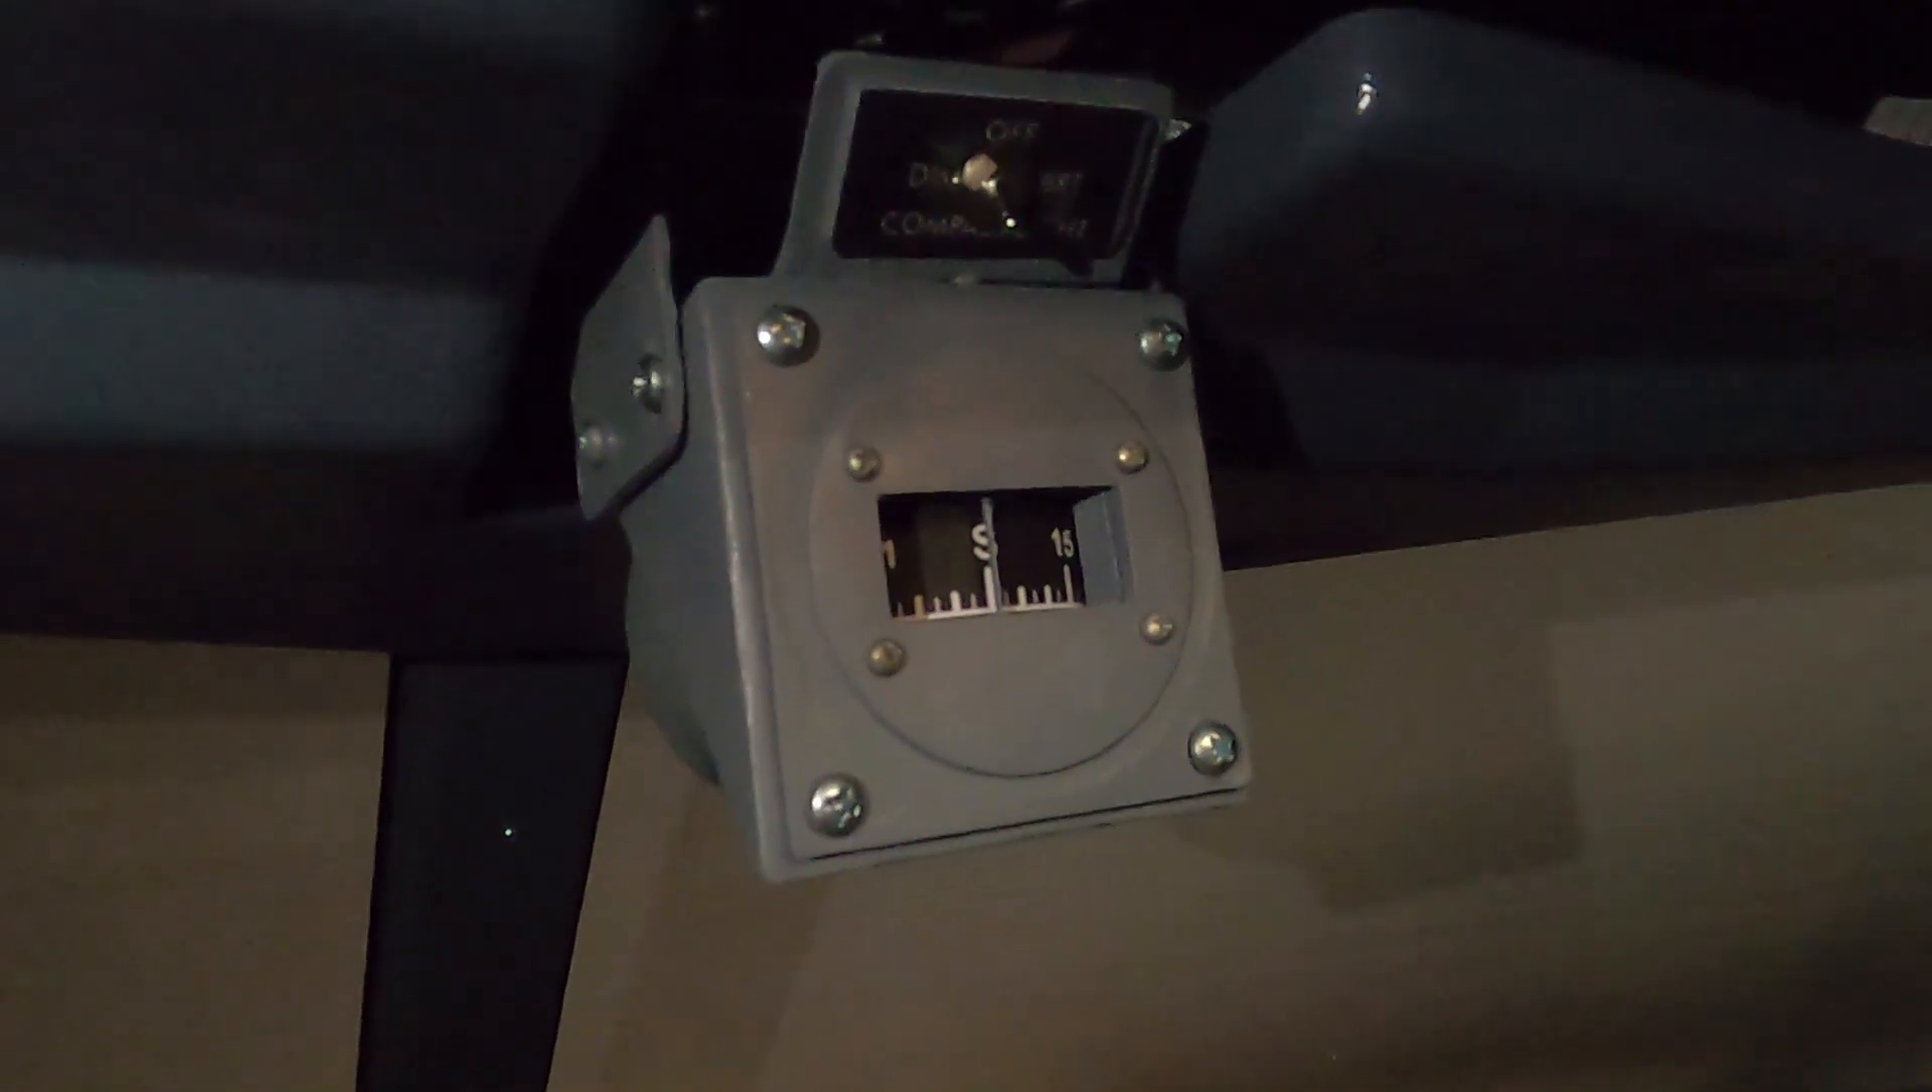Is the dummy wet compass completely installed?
Yes.